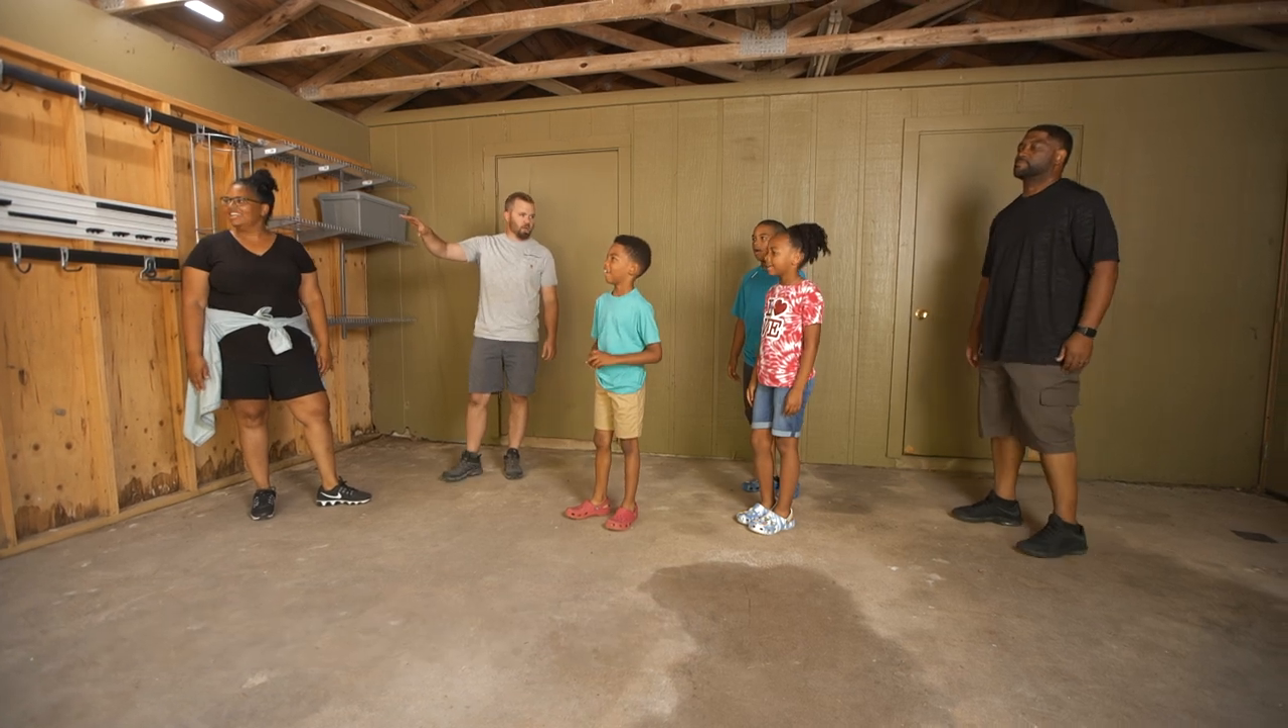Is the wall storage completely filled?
No.